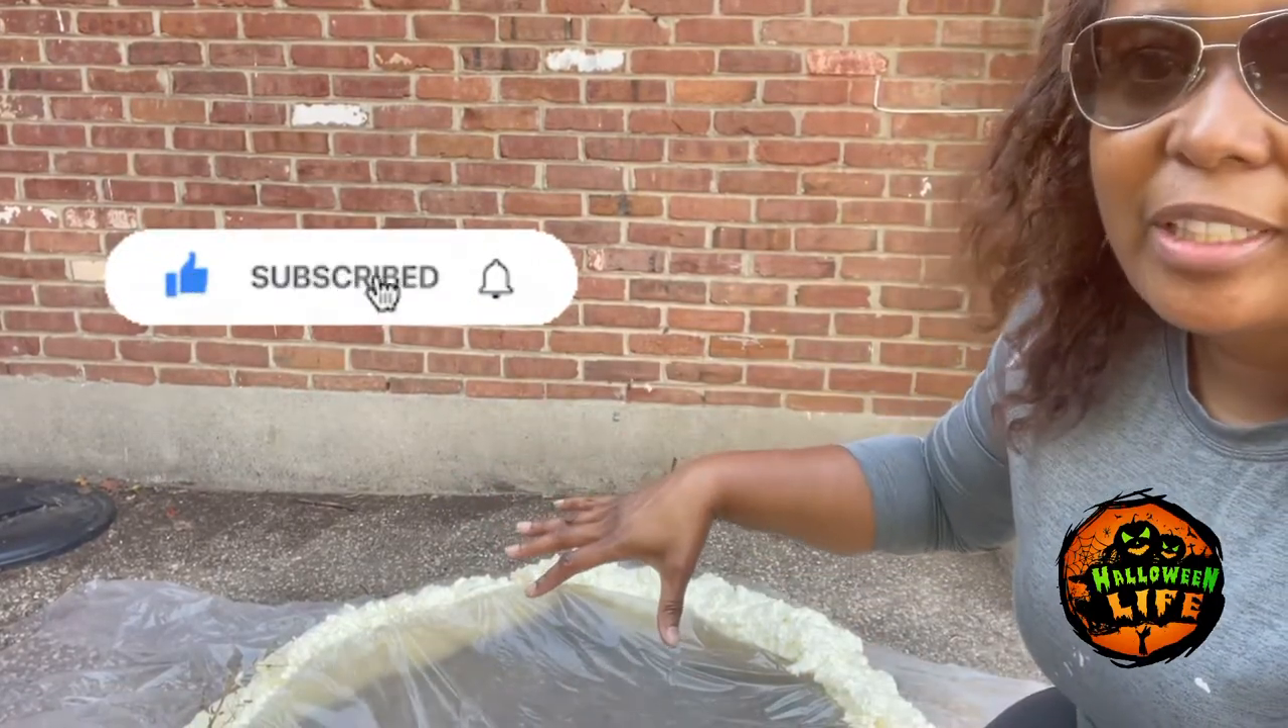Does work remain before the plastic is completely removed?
Yes.